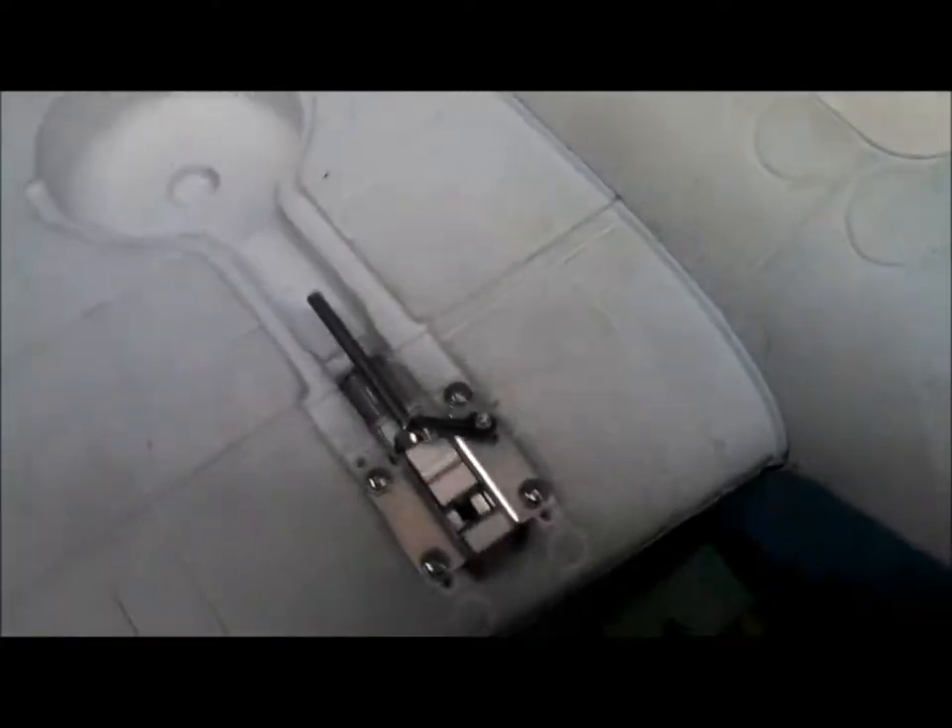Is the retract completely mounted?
Yes.